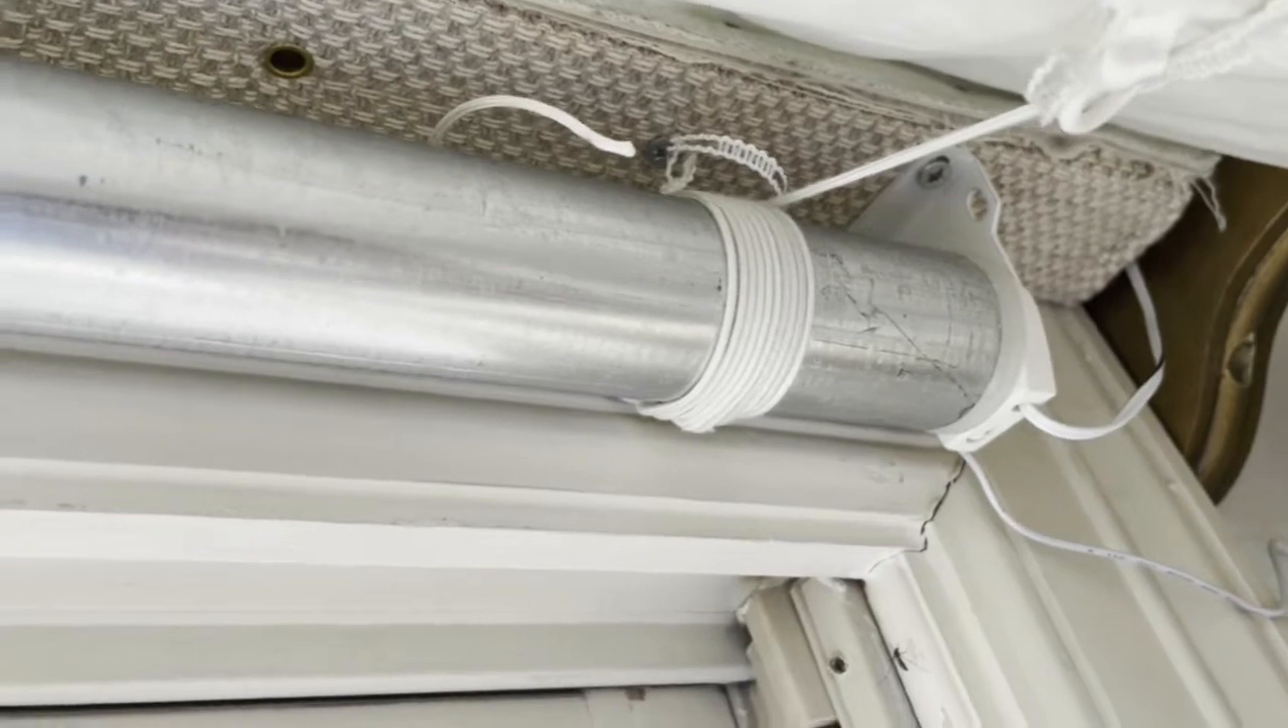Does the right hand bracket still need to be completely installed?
No.